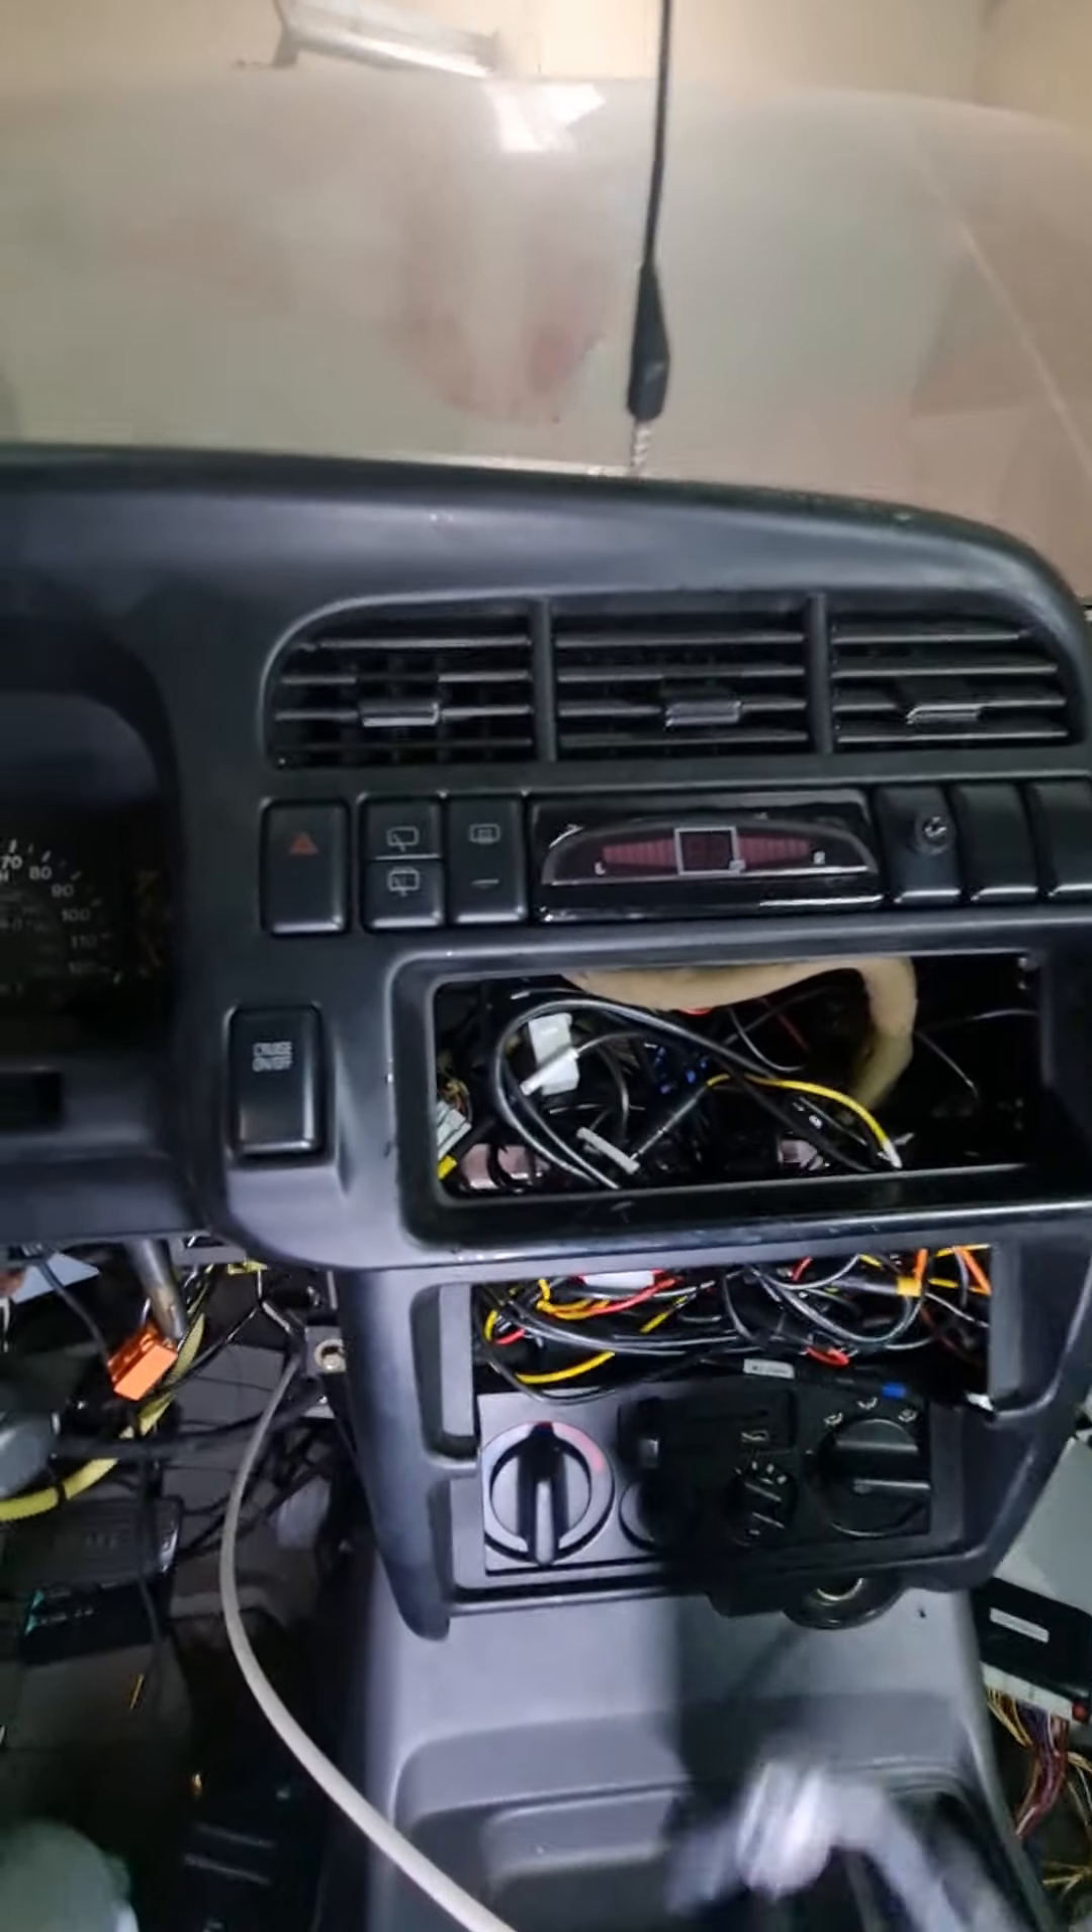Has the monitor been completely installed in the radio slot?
No.